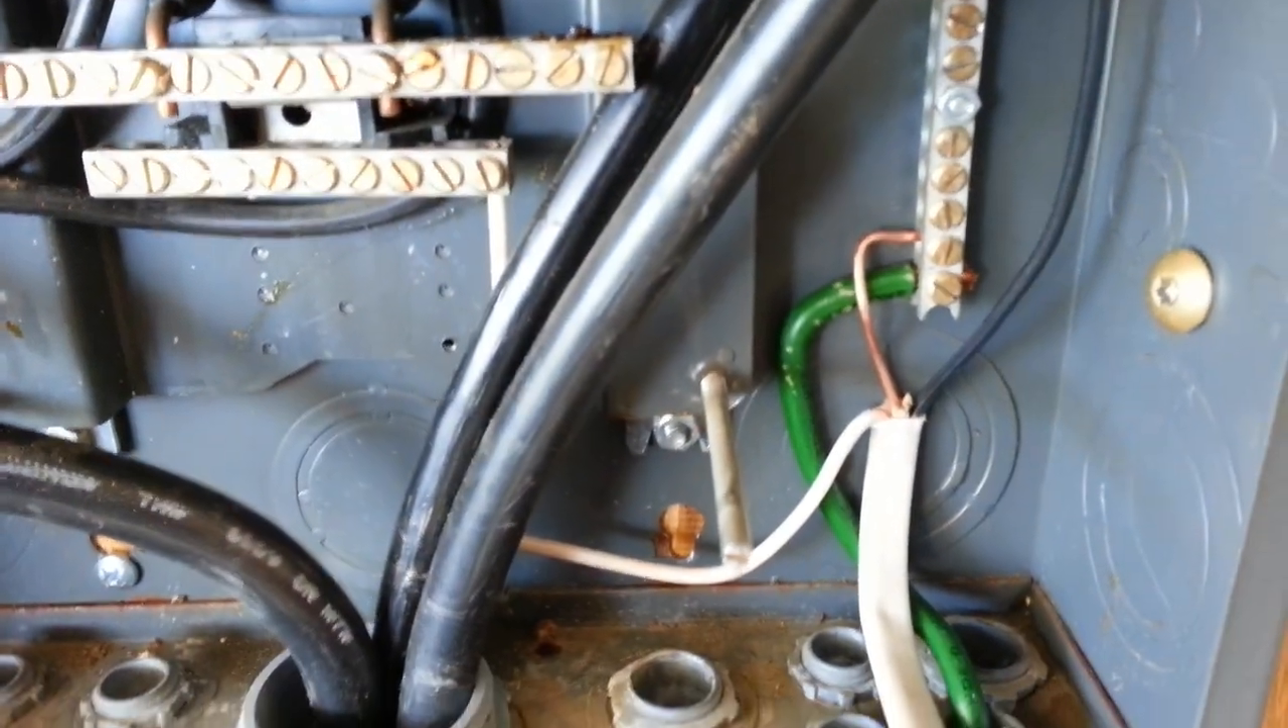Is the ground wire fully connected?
Yes.